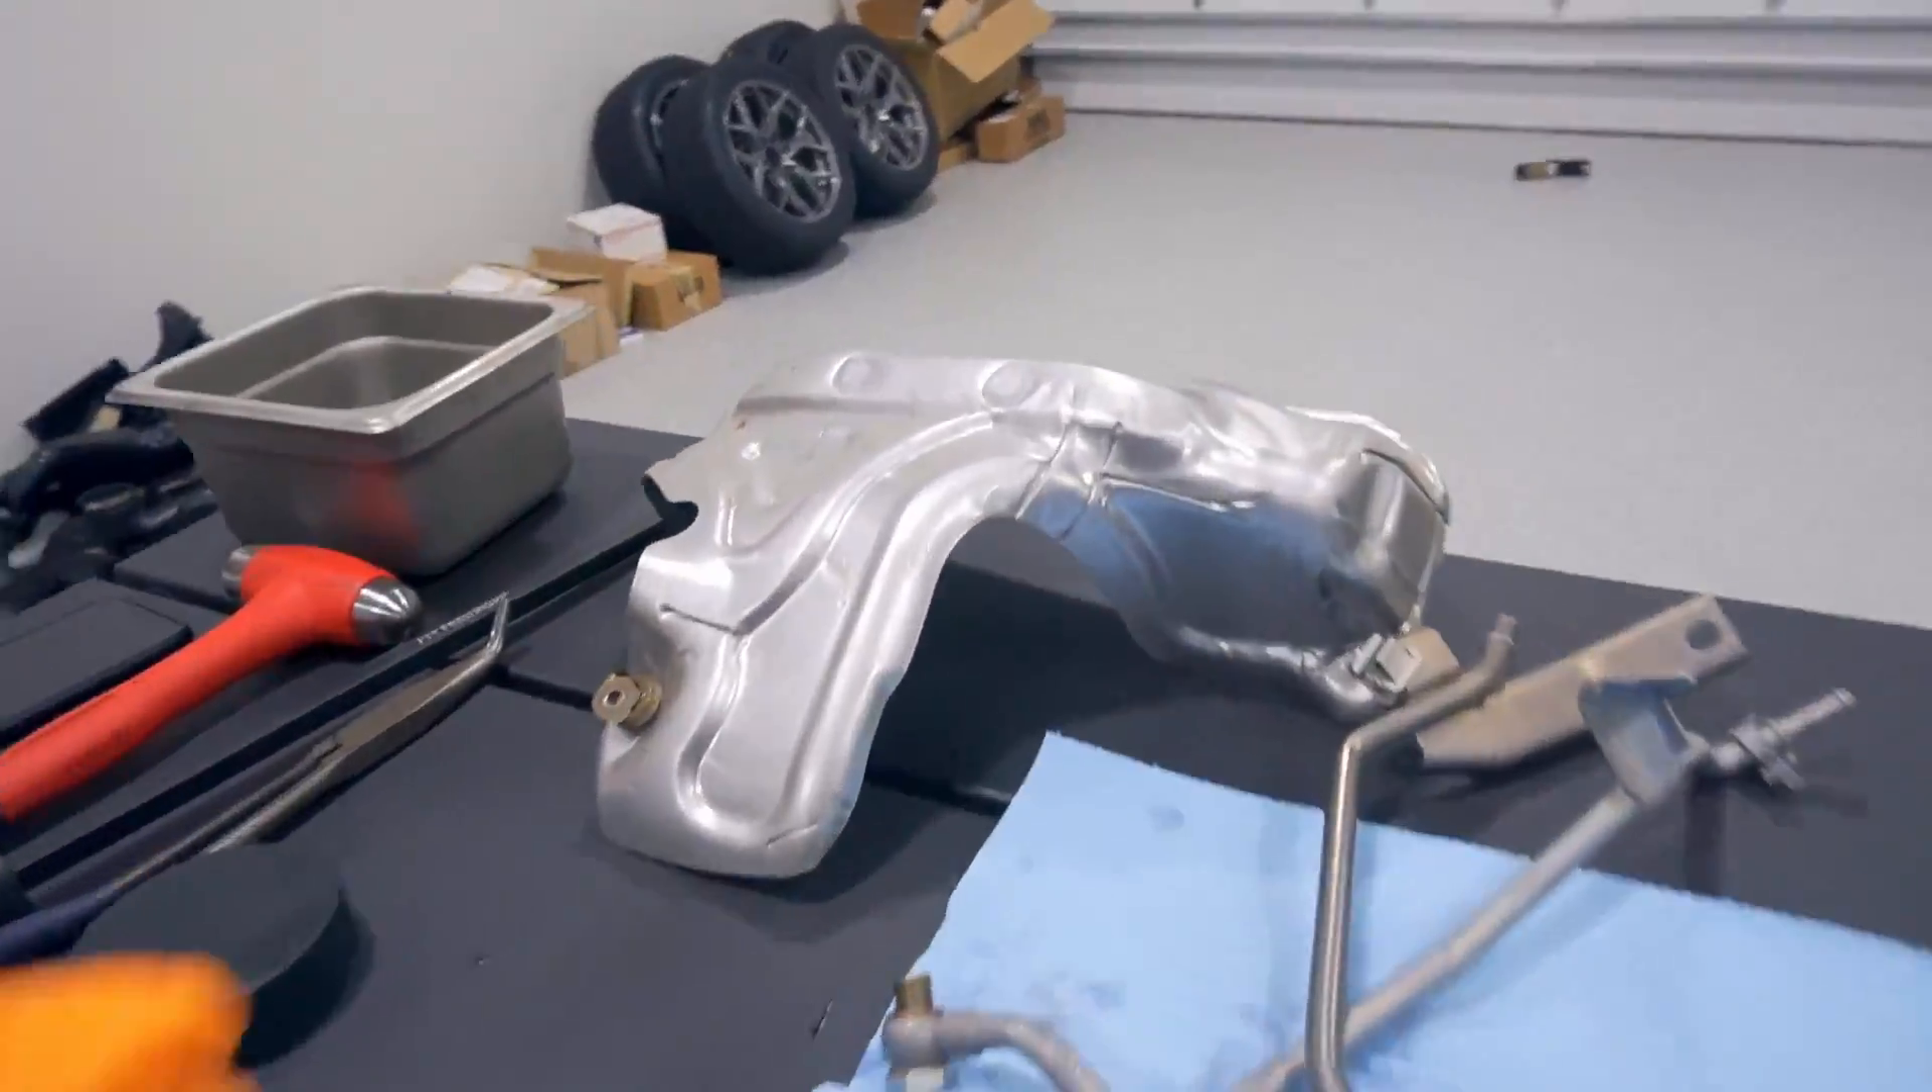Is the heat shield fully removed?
Yes.